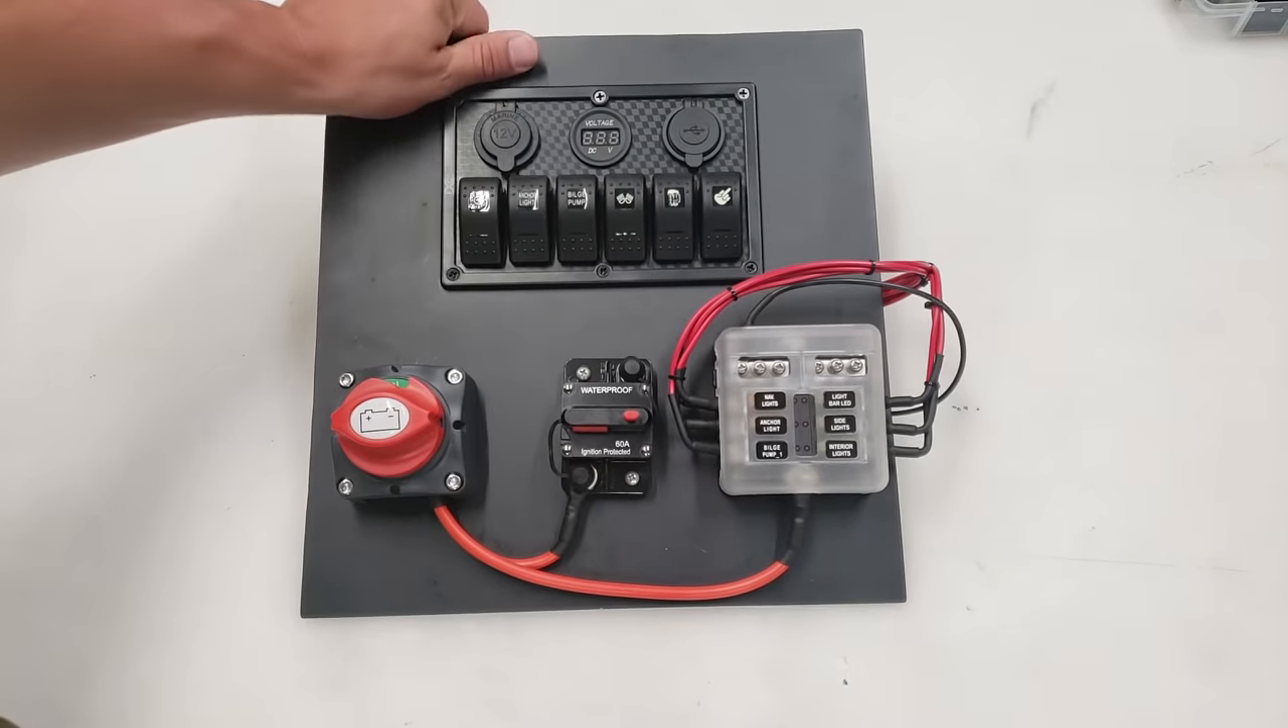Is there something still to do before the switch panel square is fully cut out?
No.